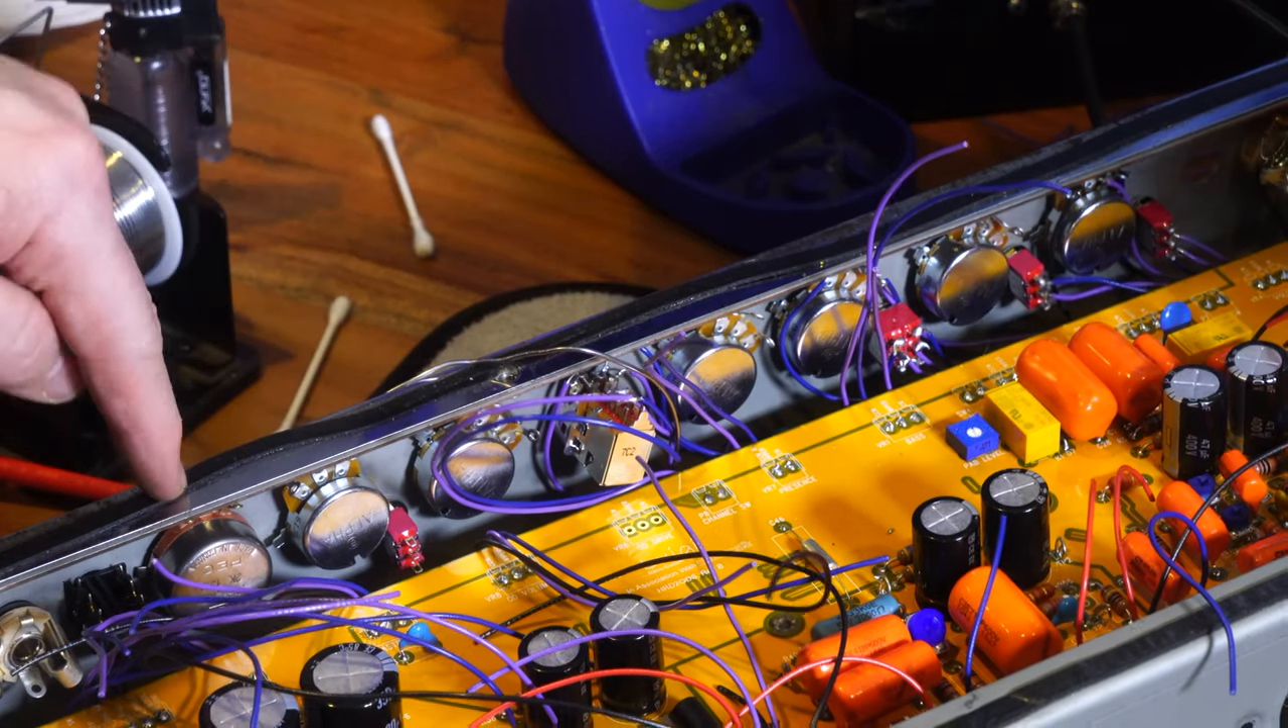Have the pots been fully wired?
No.